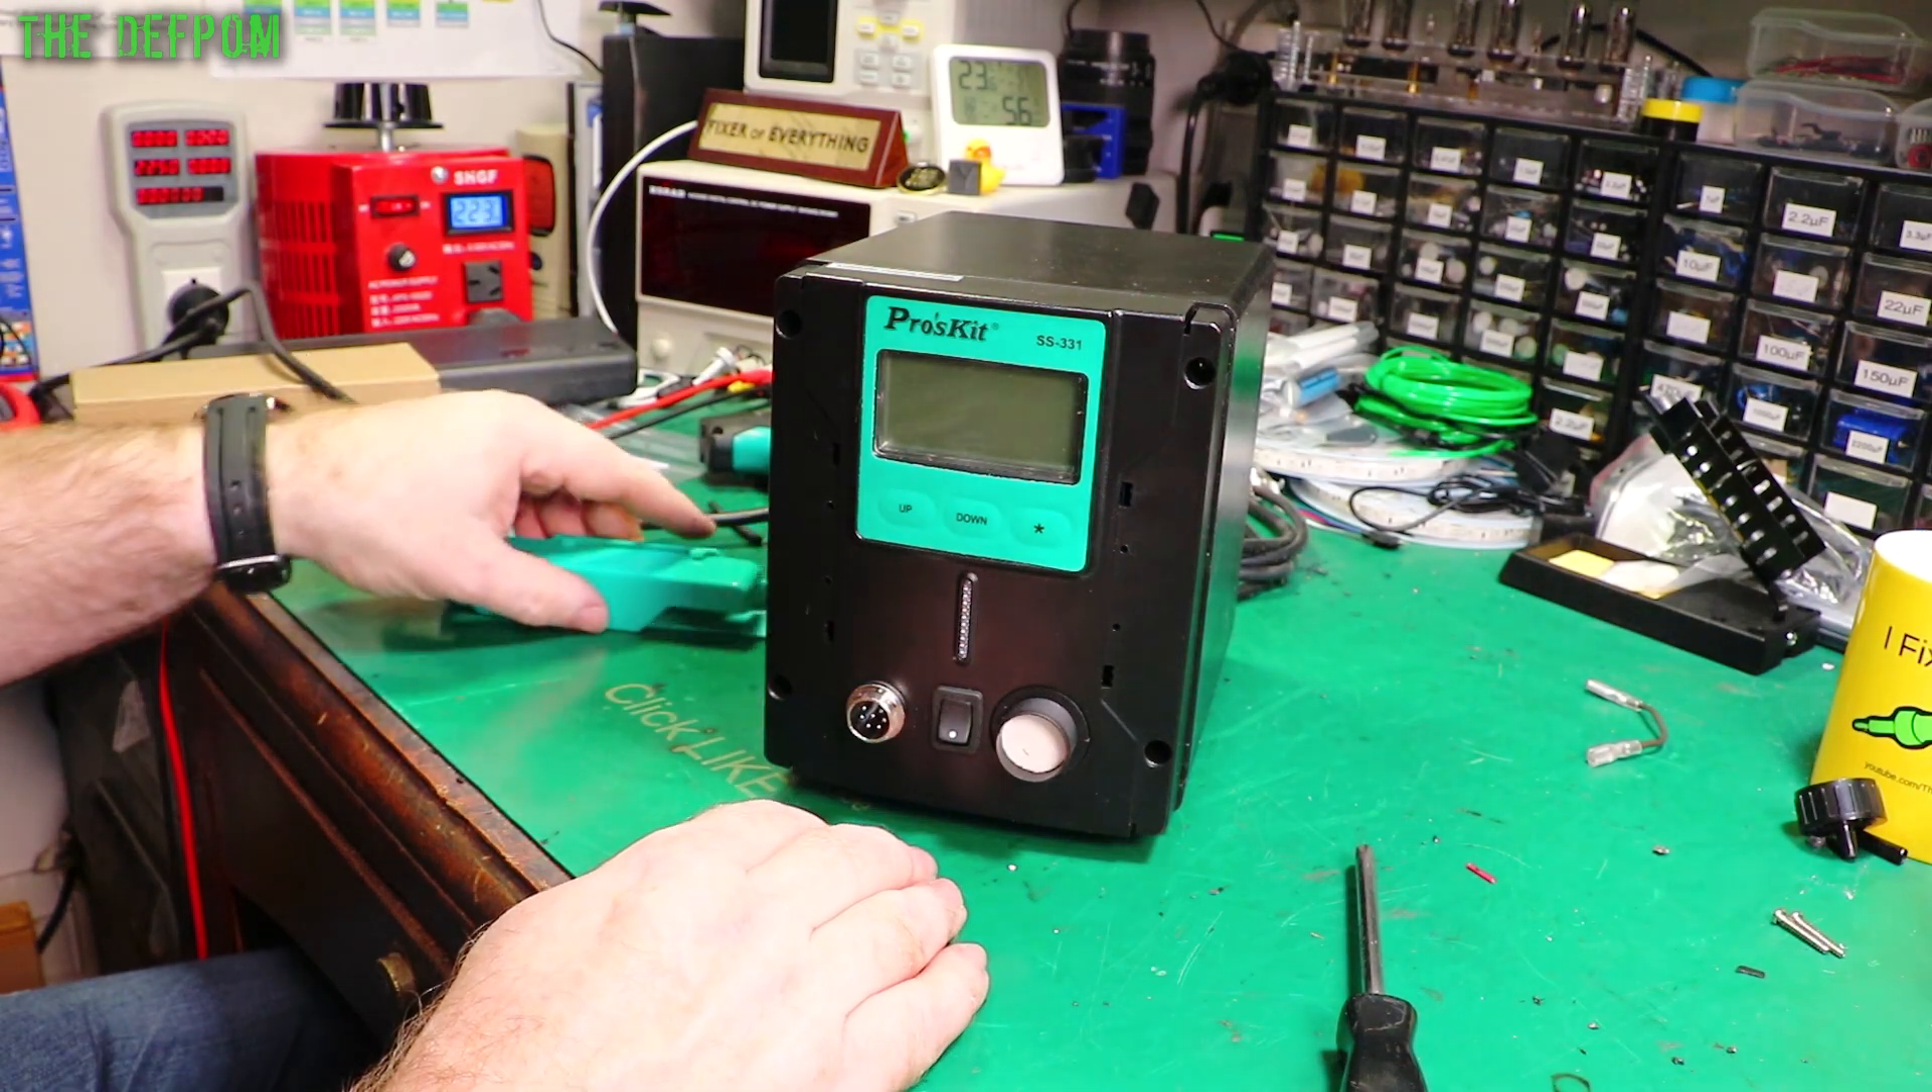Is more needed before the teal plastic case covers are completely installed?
Yes.